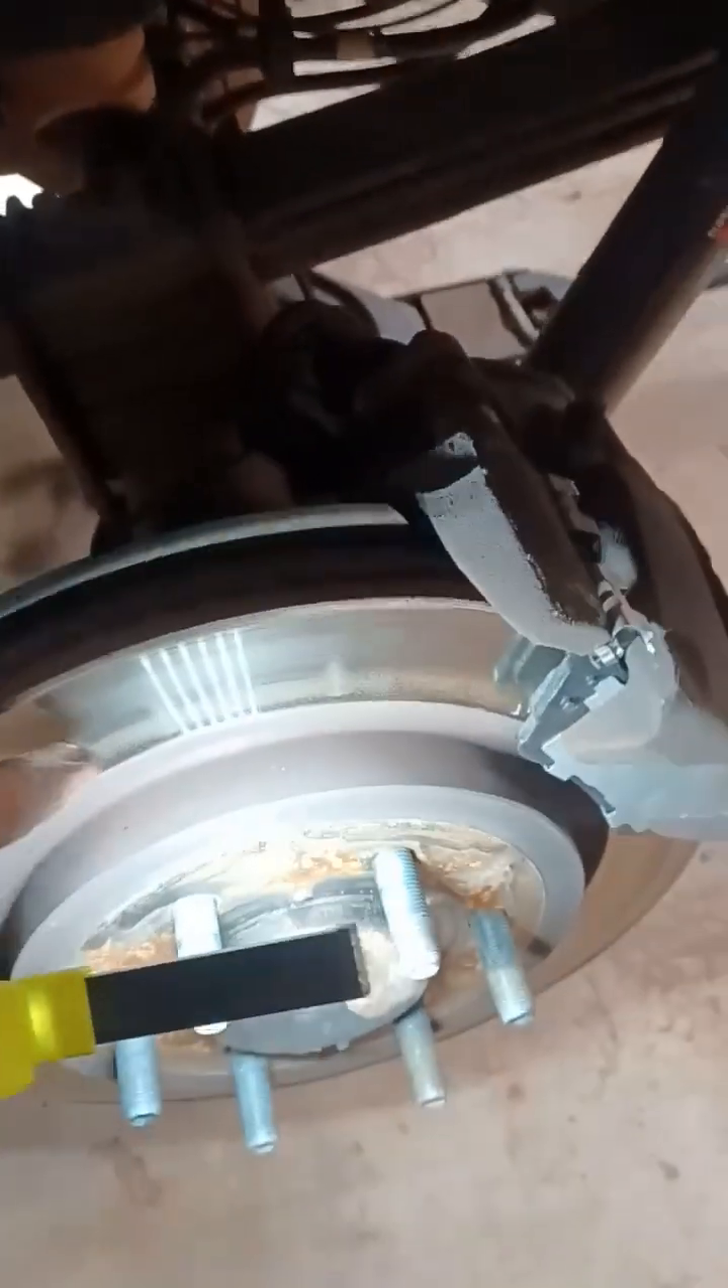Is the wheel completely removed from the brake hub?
Yes.